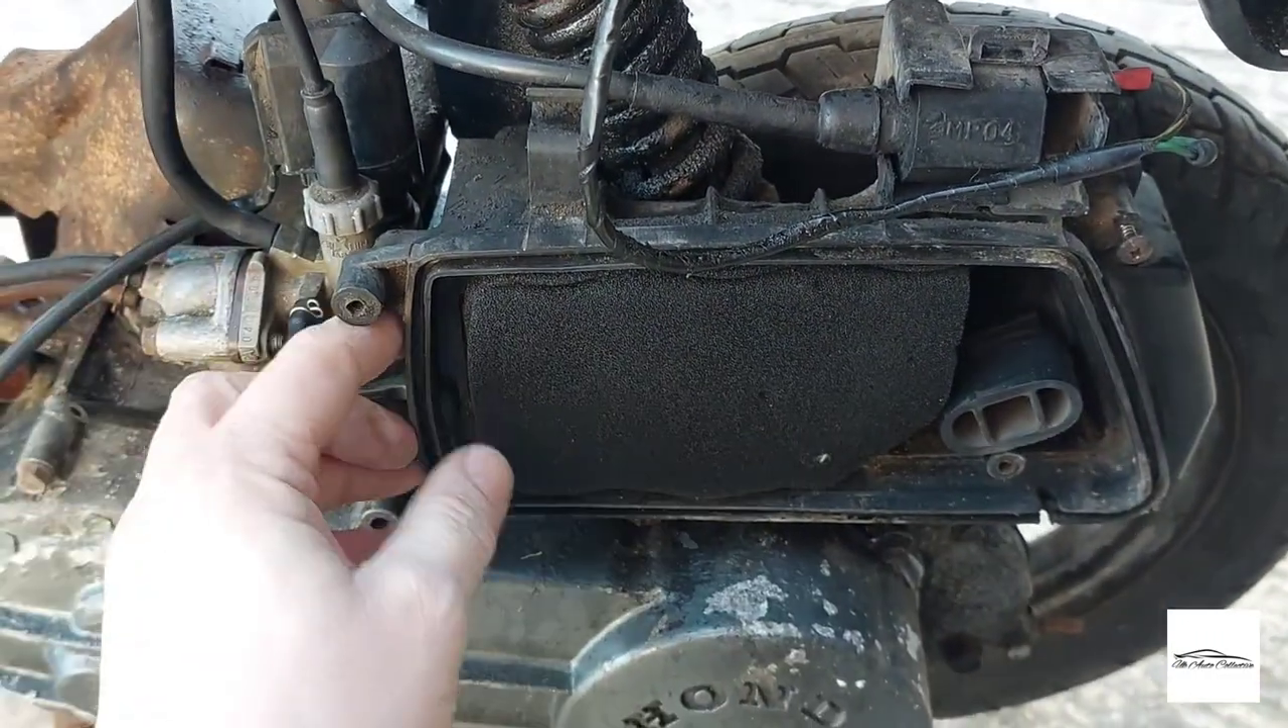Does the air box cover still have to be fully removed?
No.